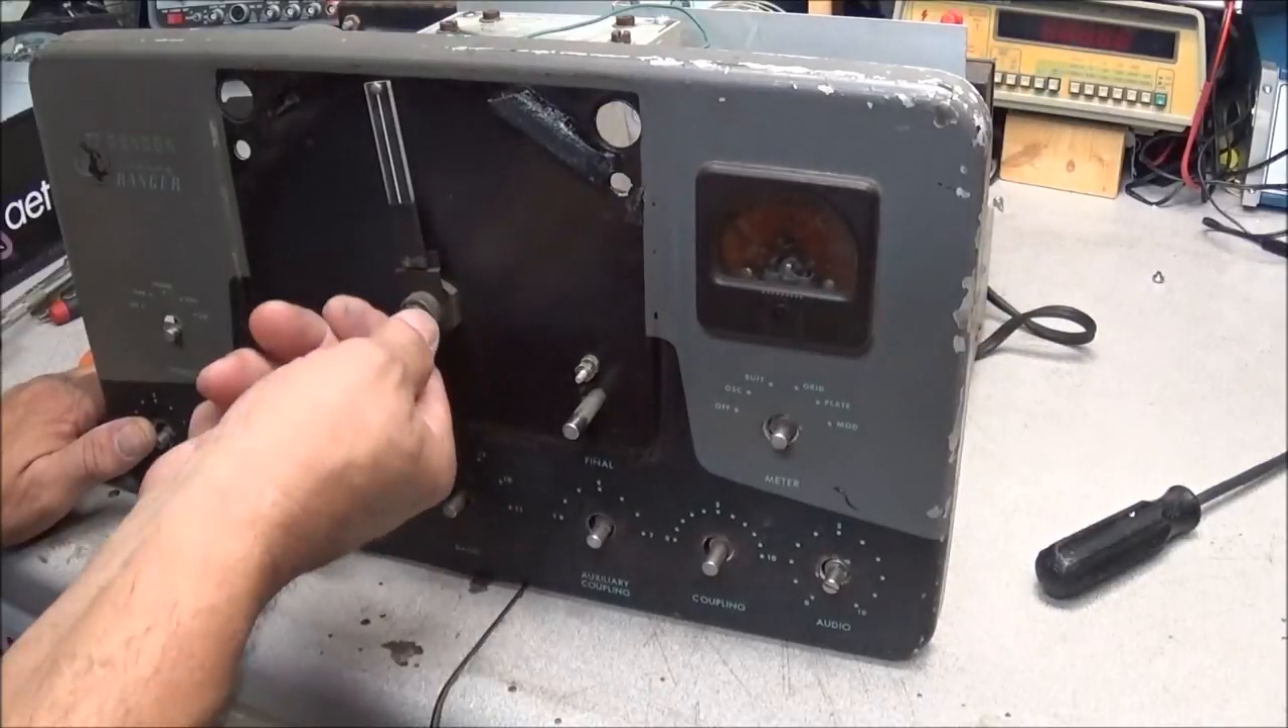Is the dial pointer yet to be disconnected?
Yes.